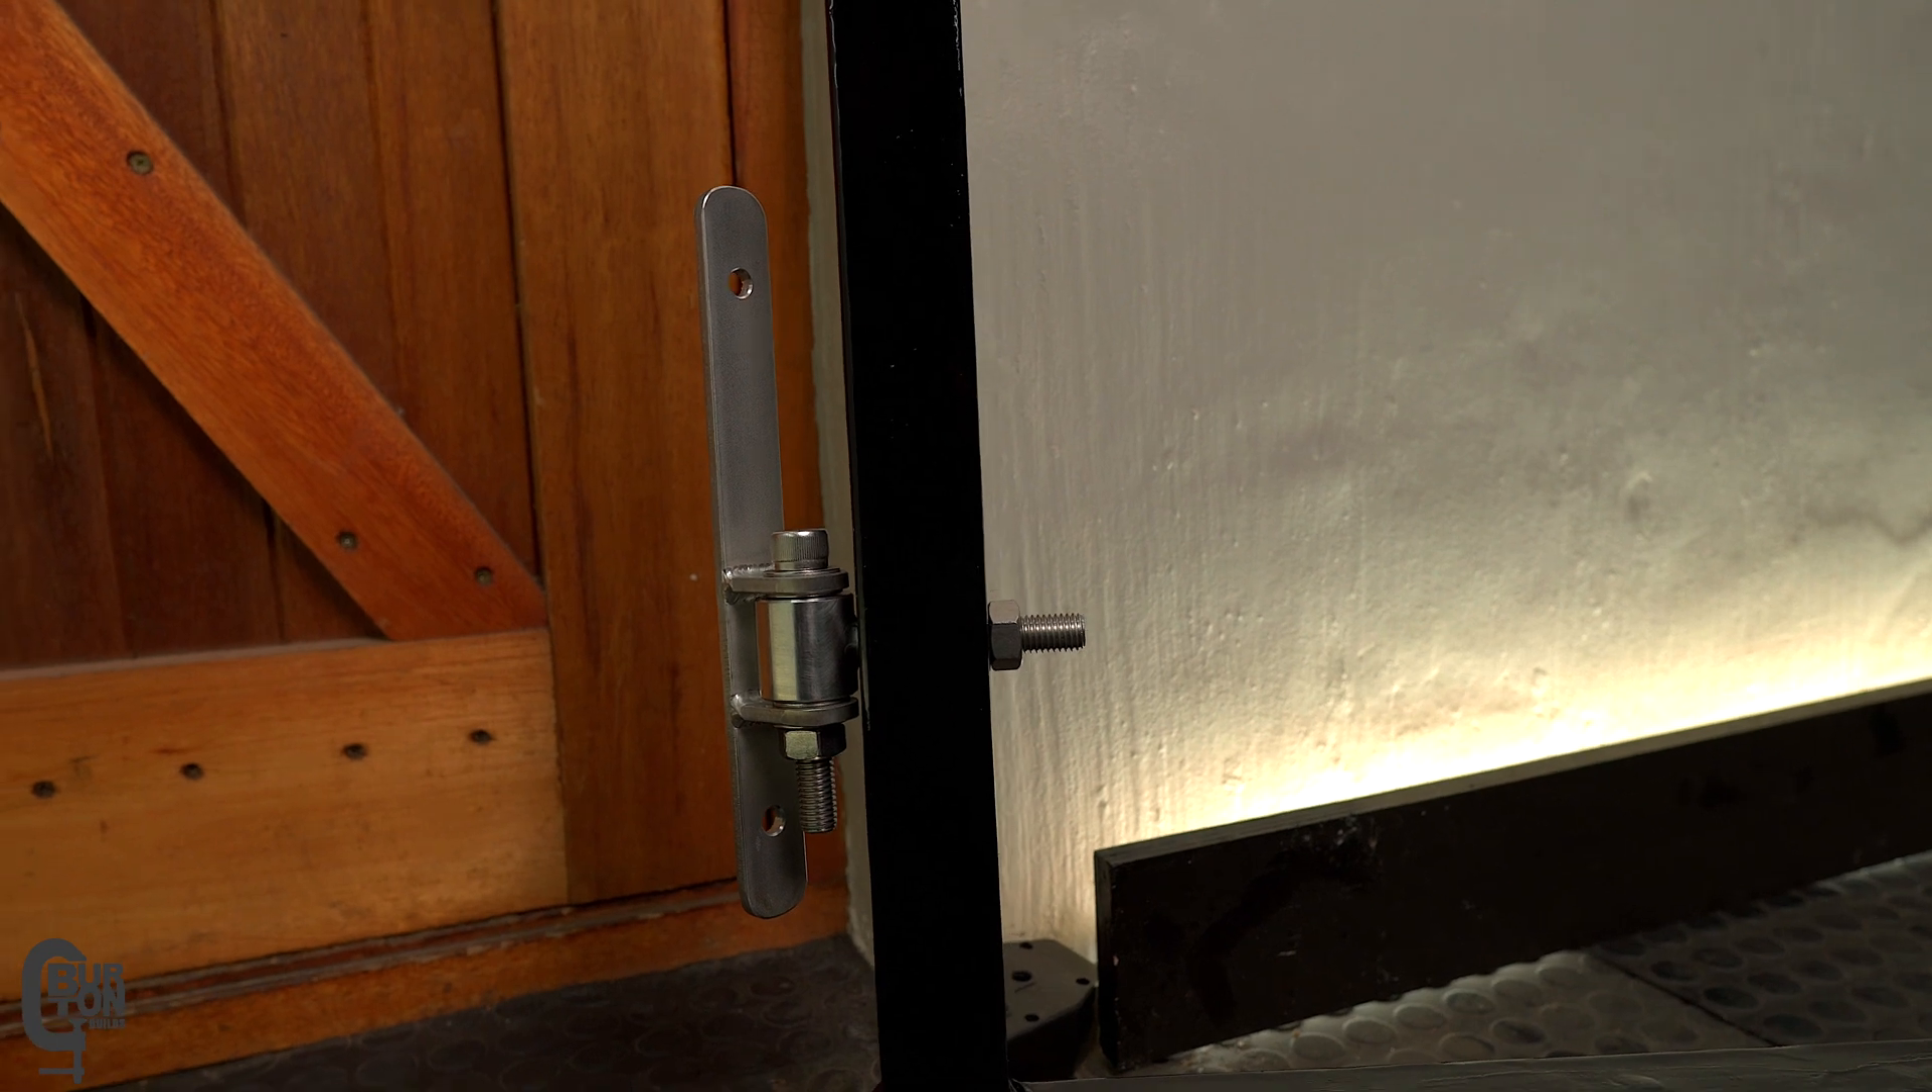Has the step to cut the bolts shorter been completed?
No.